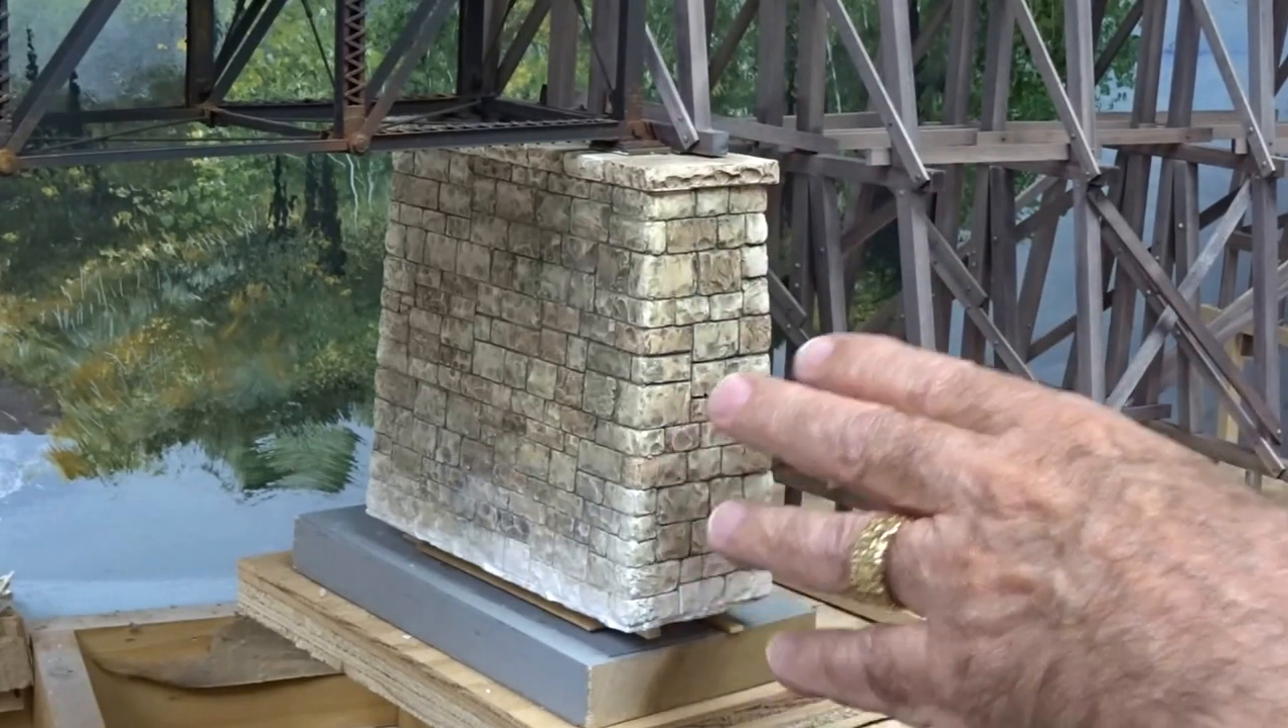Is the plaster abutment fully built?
Yes.